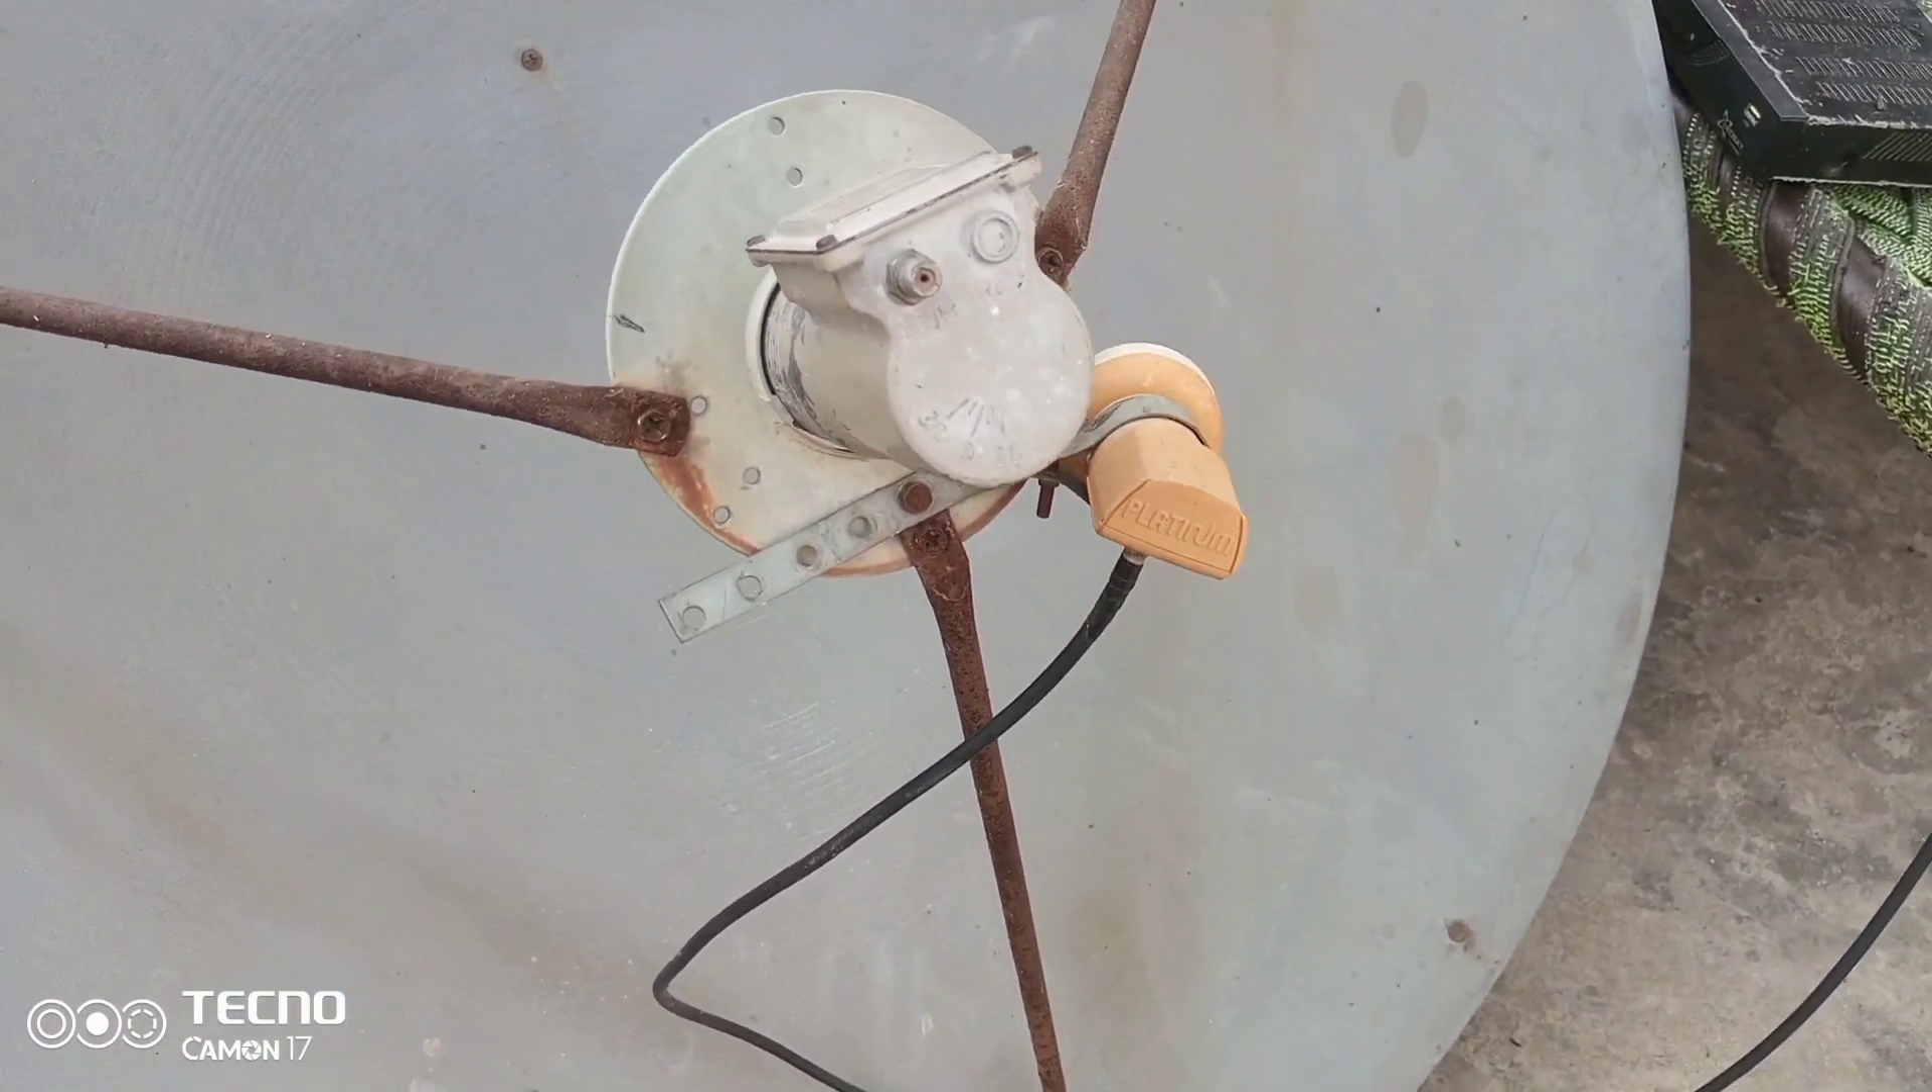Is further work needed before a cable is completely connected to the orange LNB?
No.